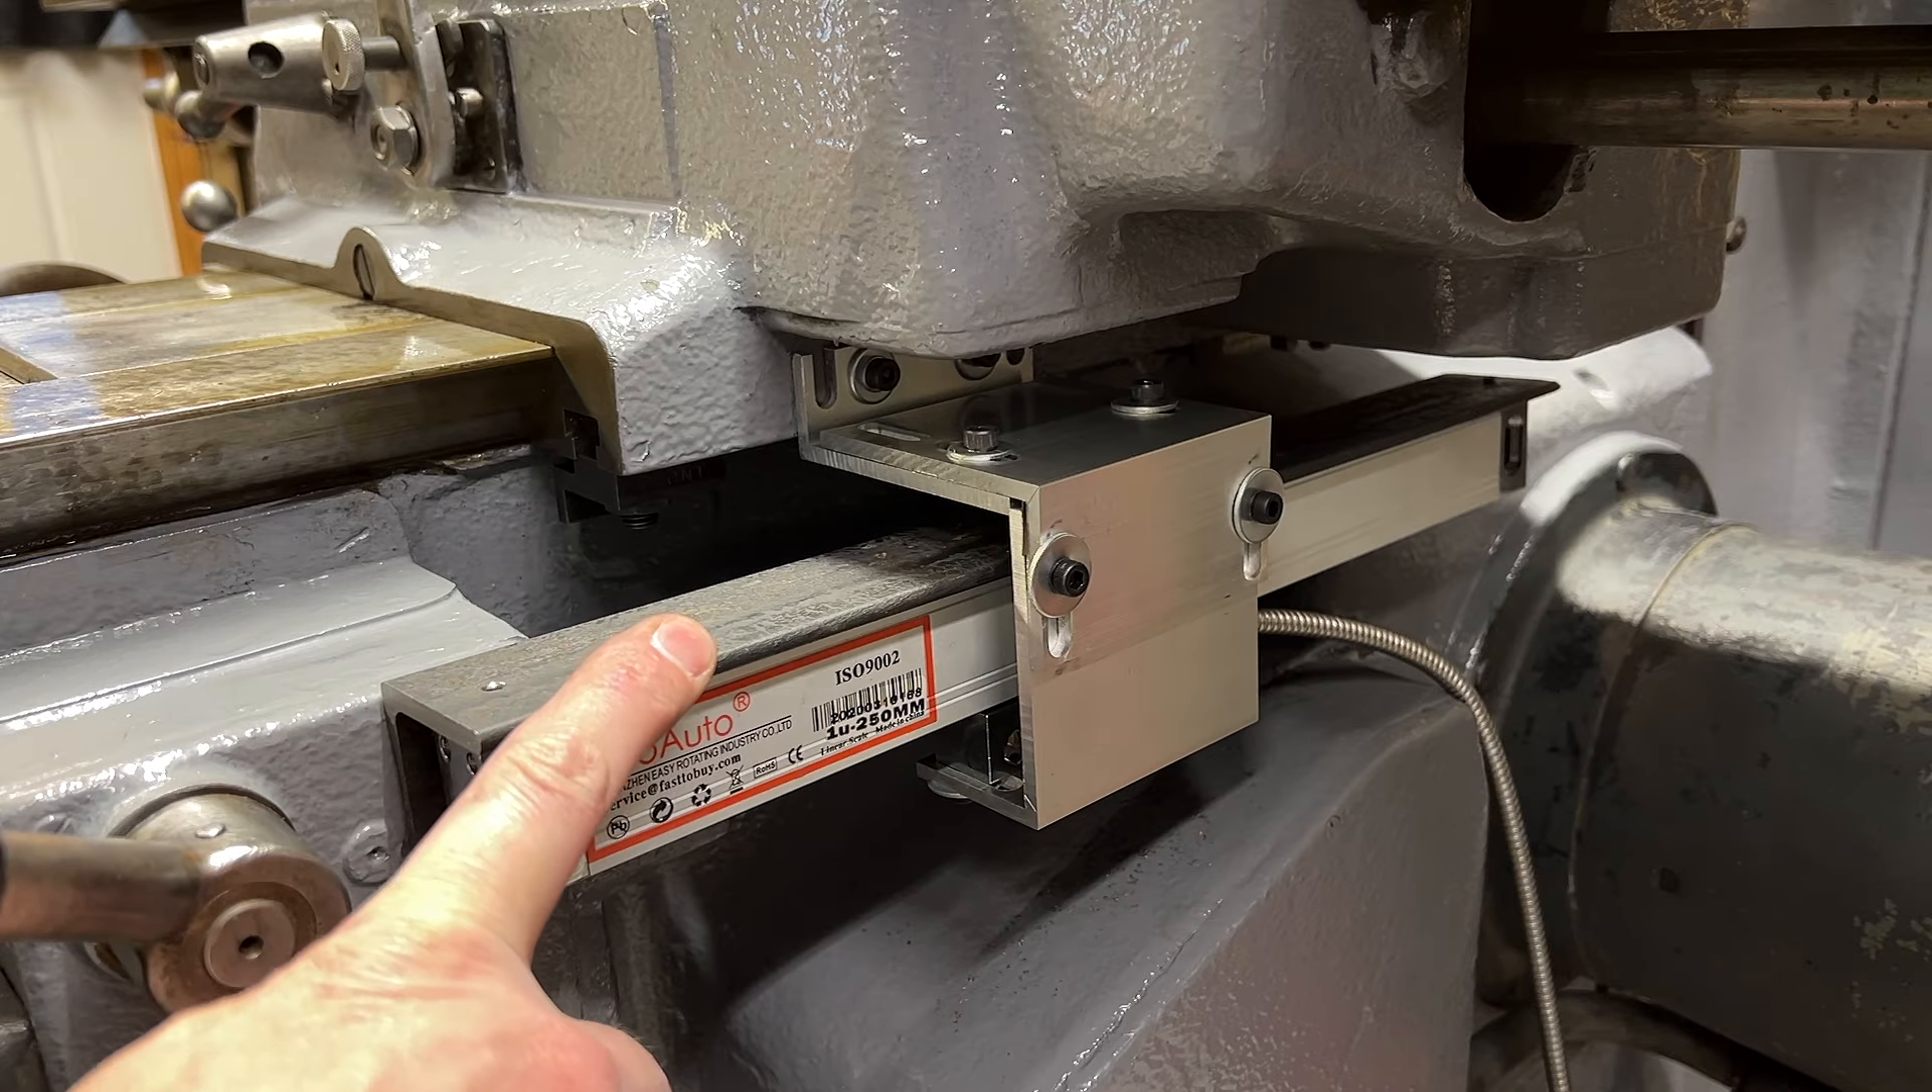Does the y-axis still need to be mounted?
No.